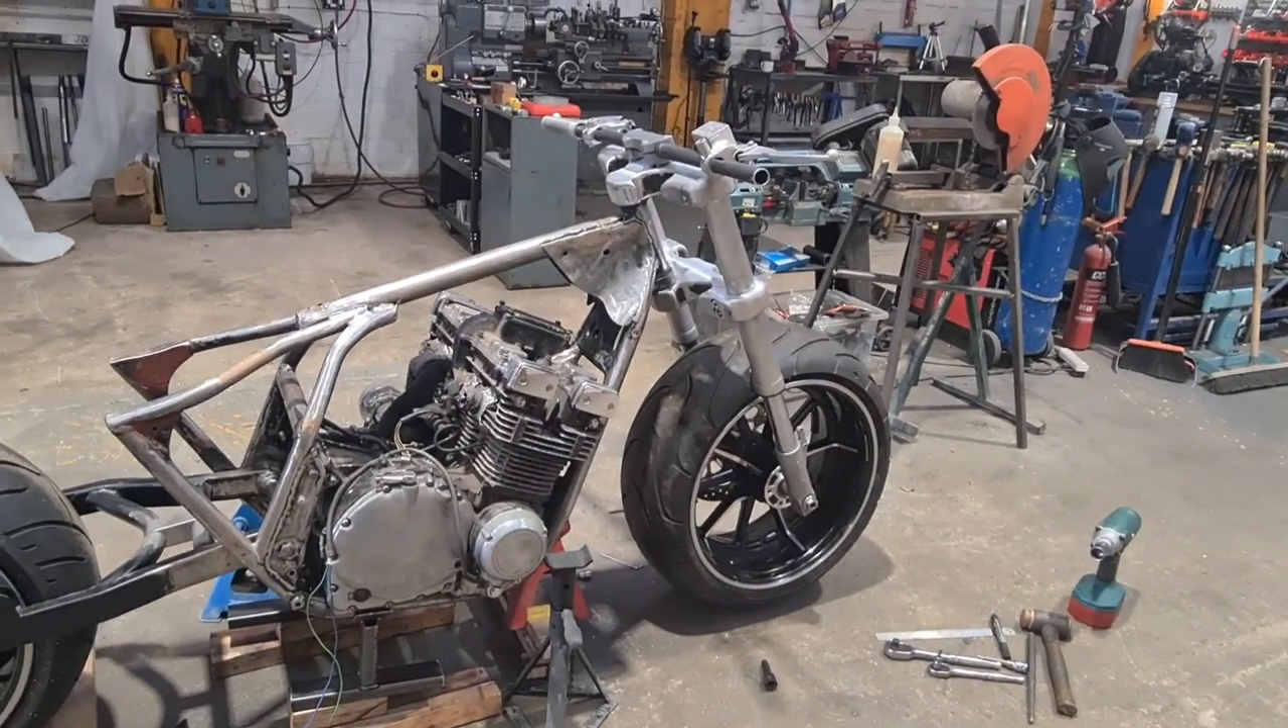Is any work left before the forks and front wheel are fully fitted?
No.